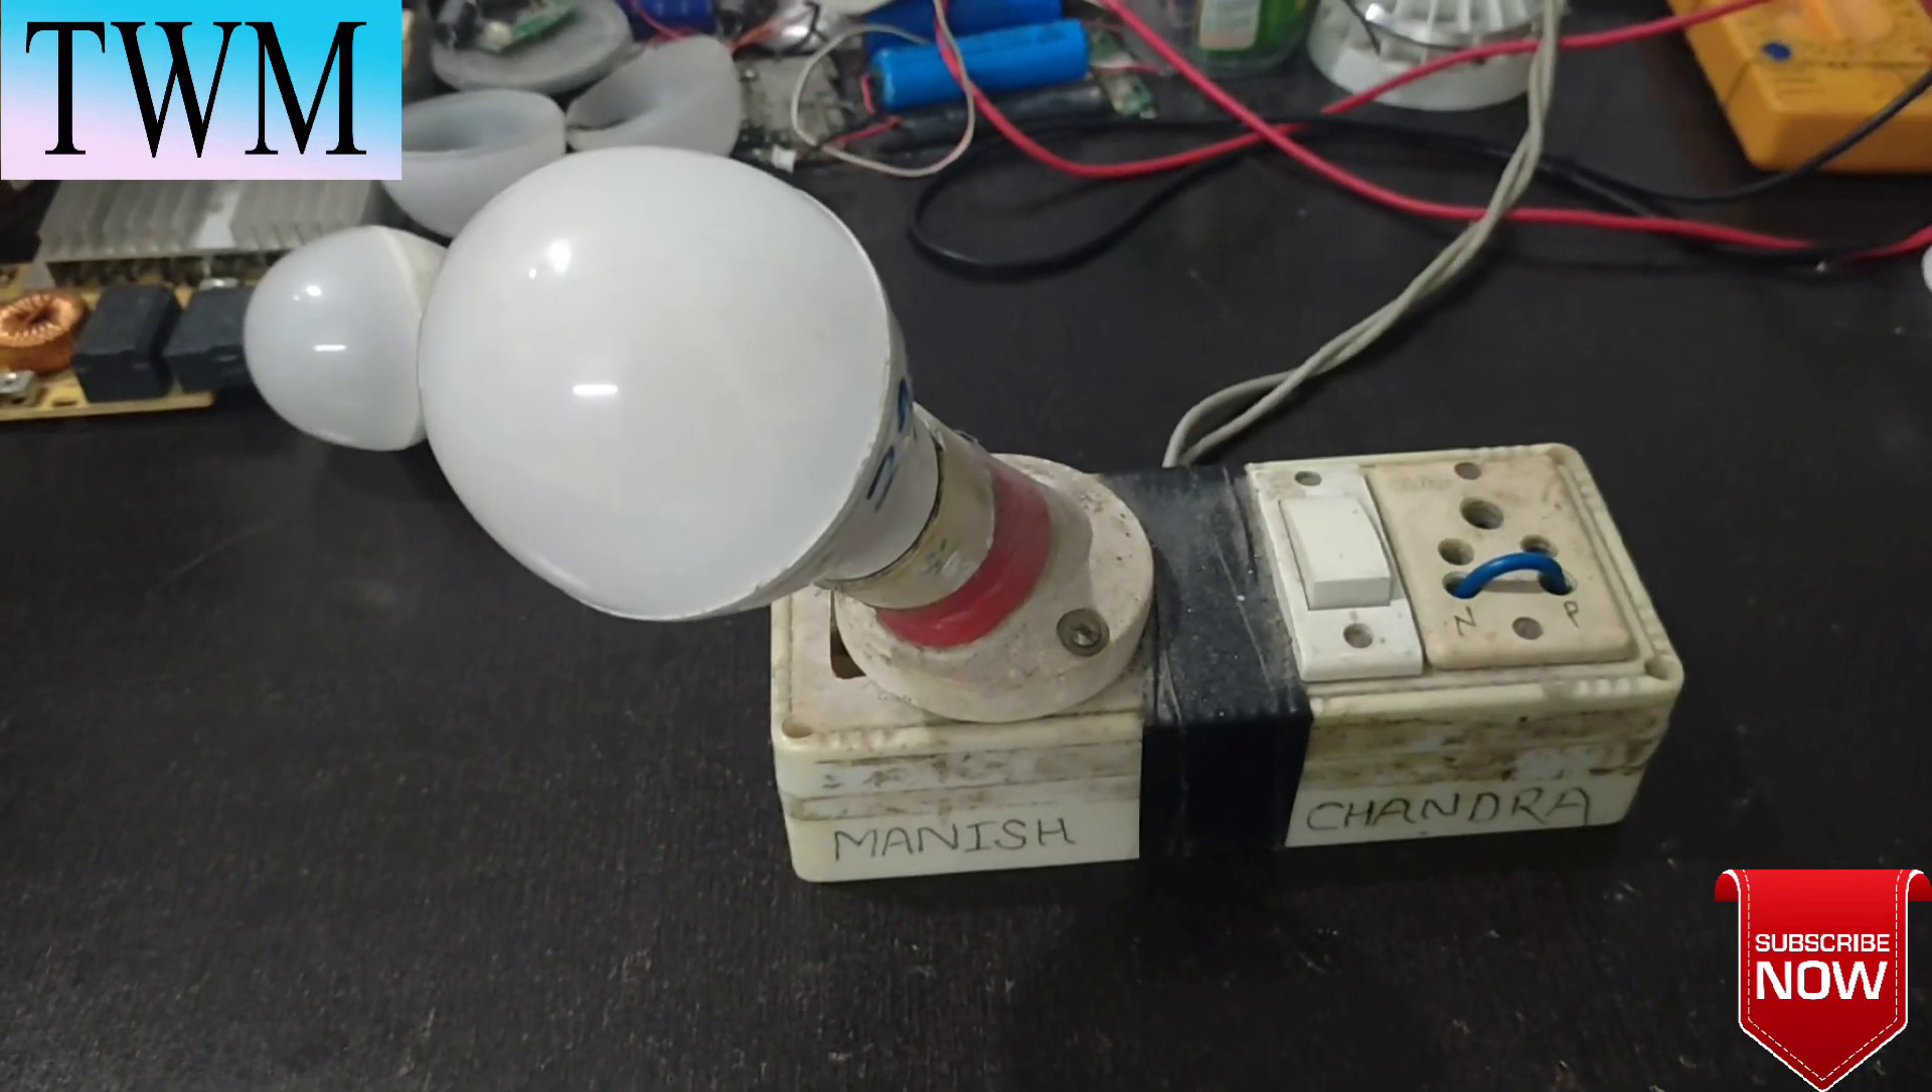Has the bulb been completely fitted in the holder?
Yes.